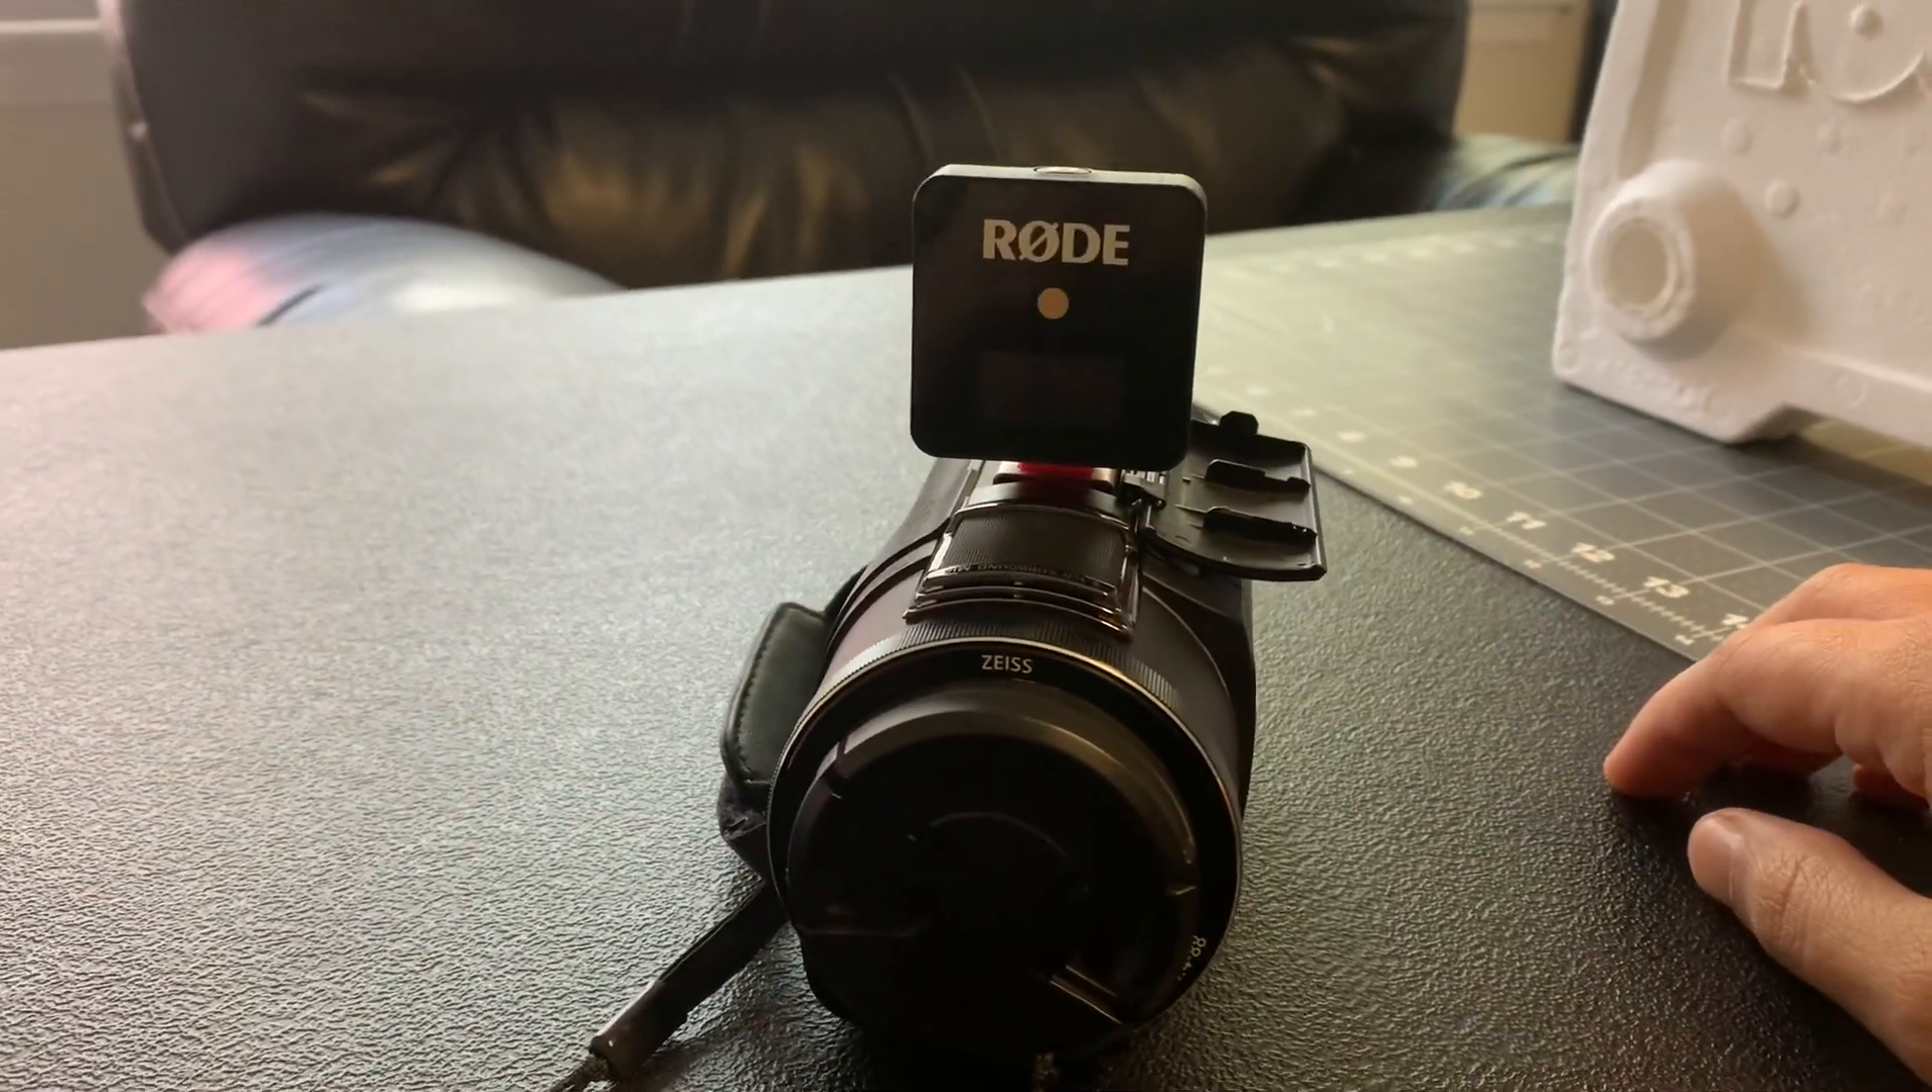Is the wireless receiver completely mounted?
Yes.